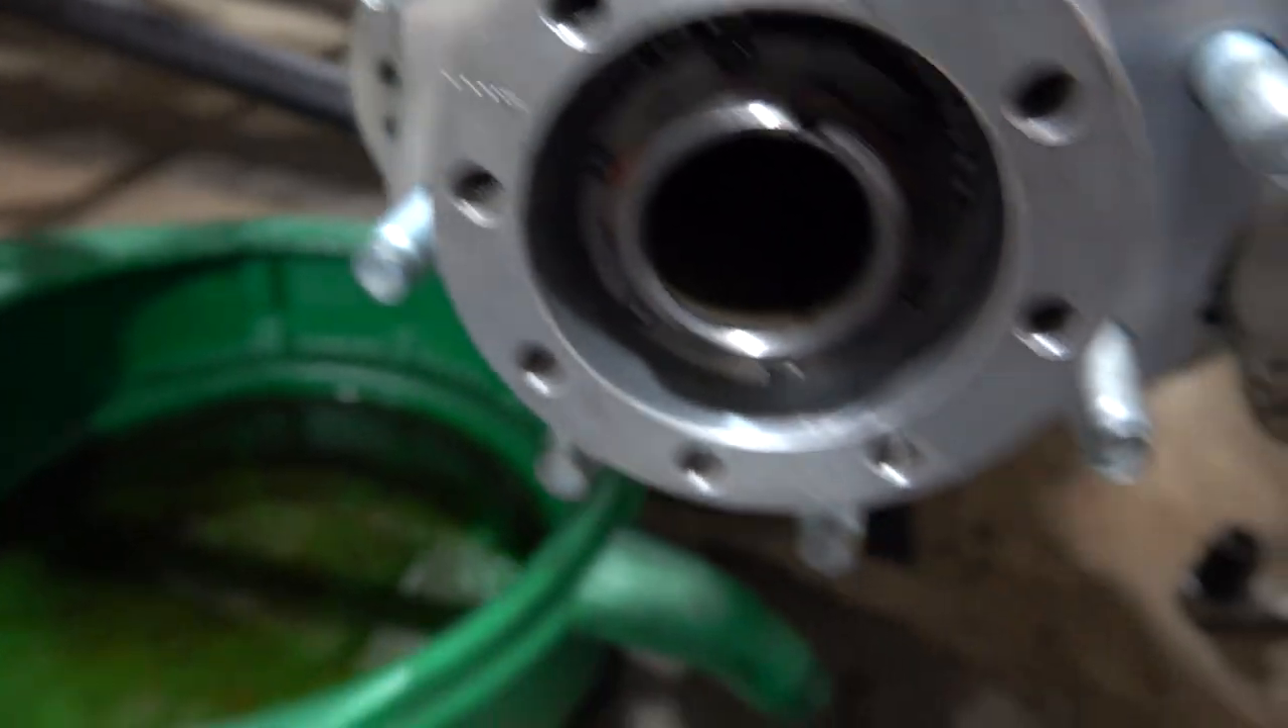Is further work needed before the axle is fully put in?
Yes.